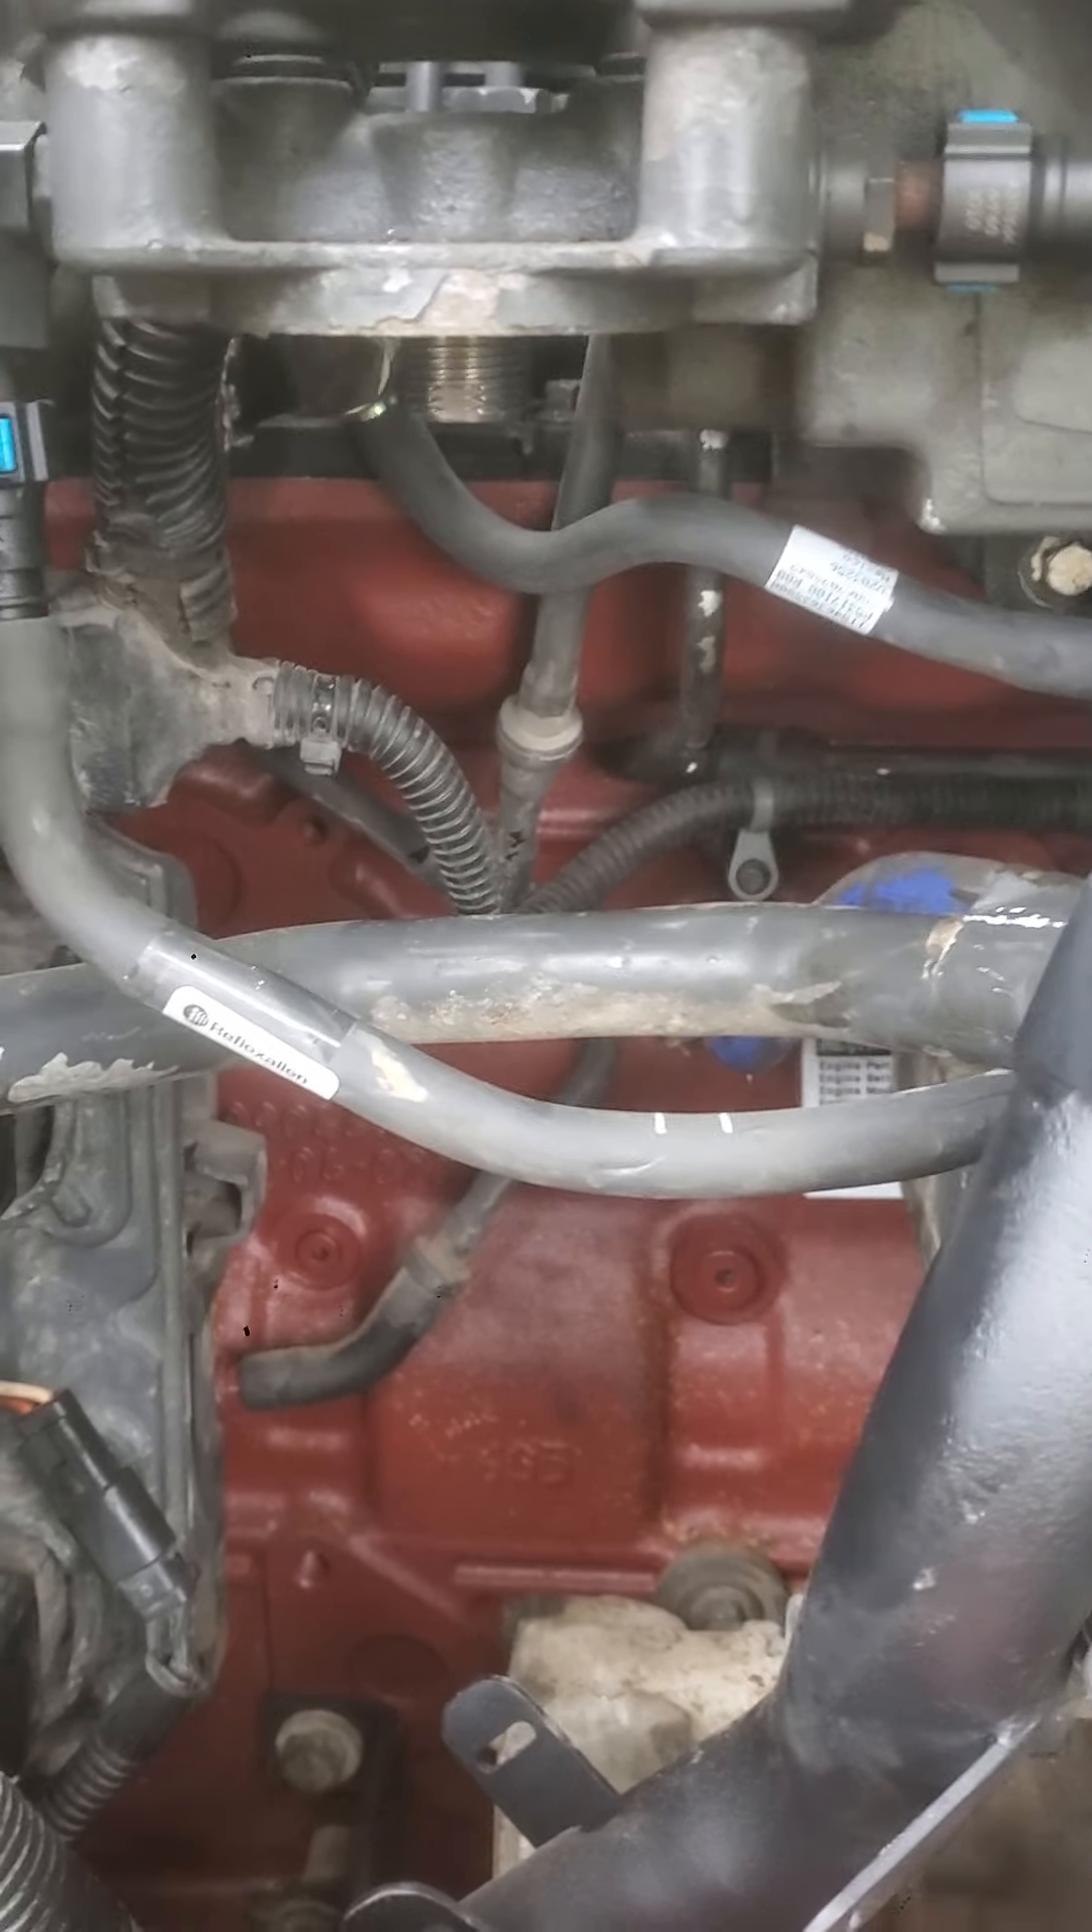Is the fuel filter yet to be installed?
Yes.